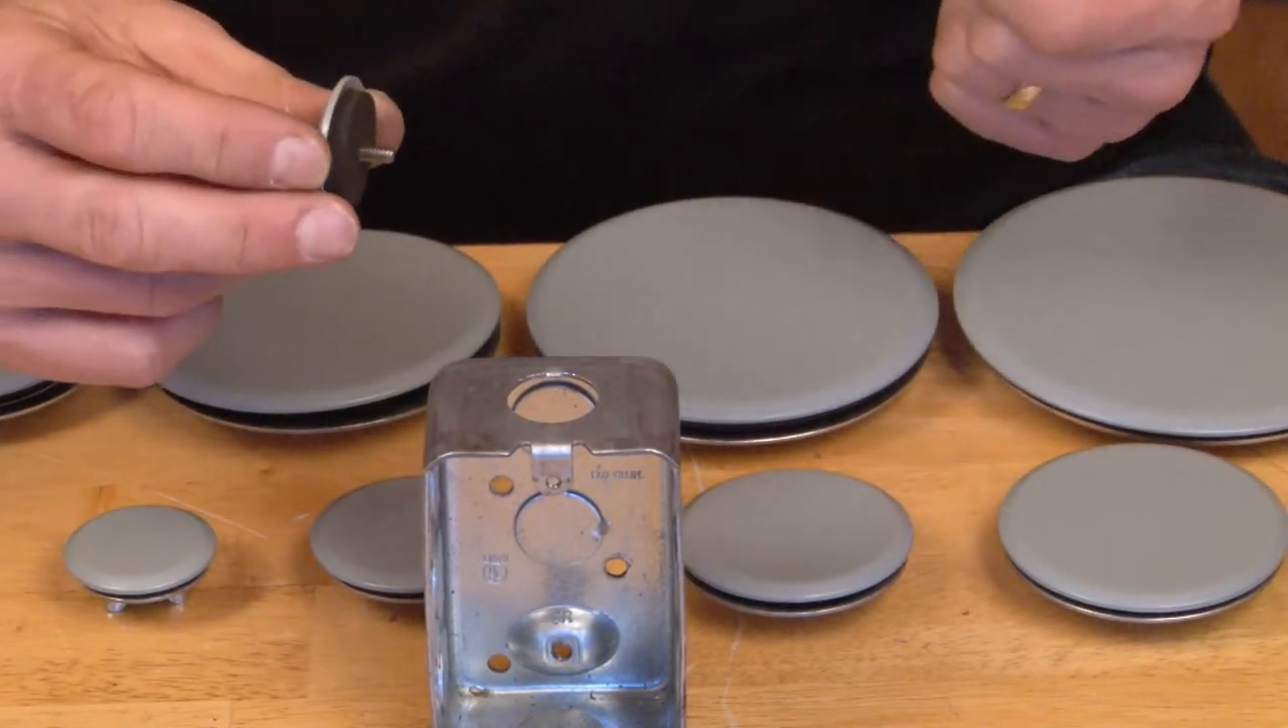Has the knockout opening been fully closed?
No.